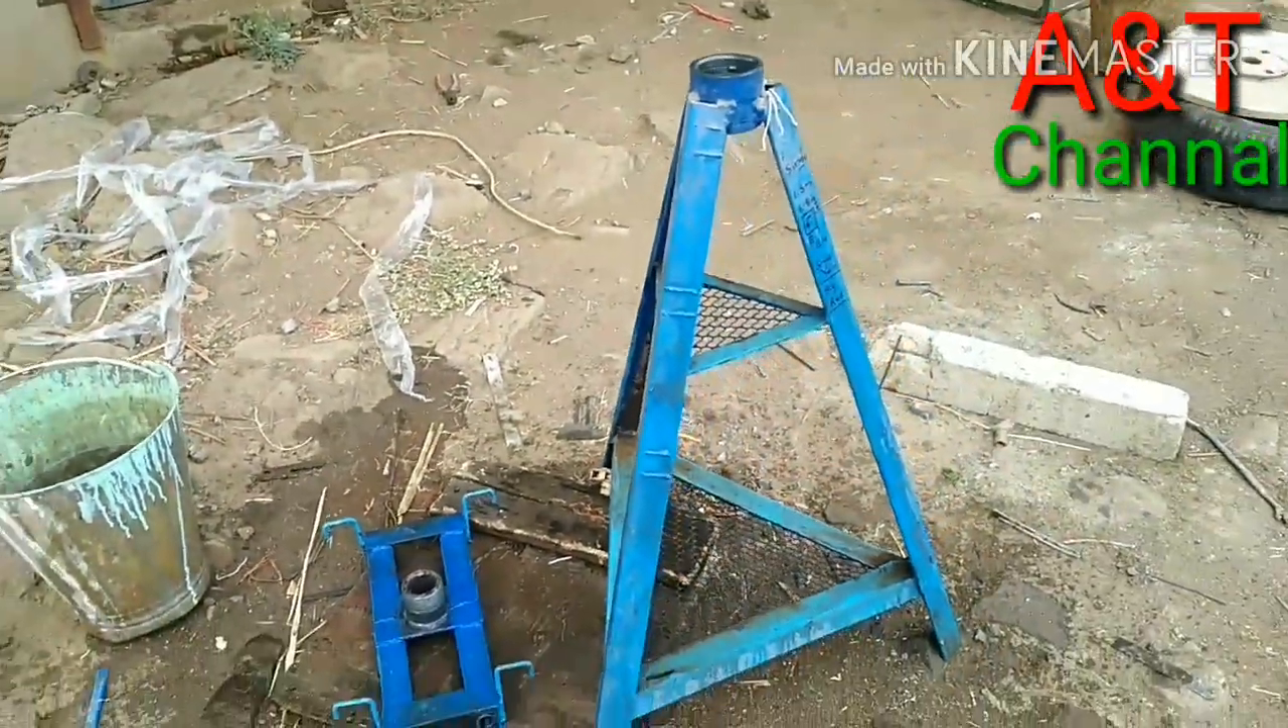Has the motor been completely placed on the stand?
No.